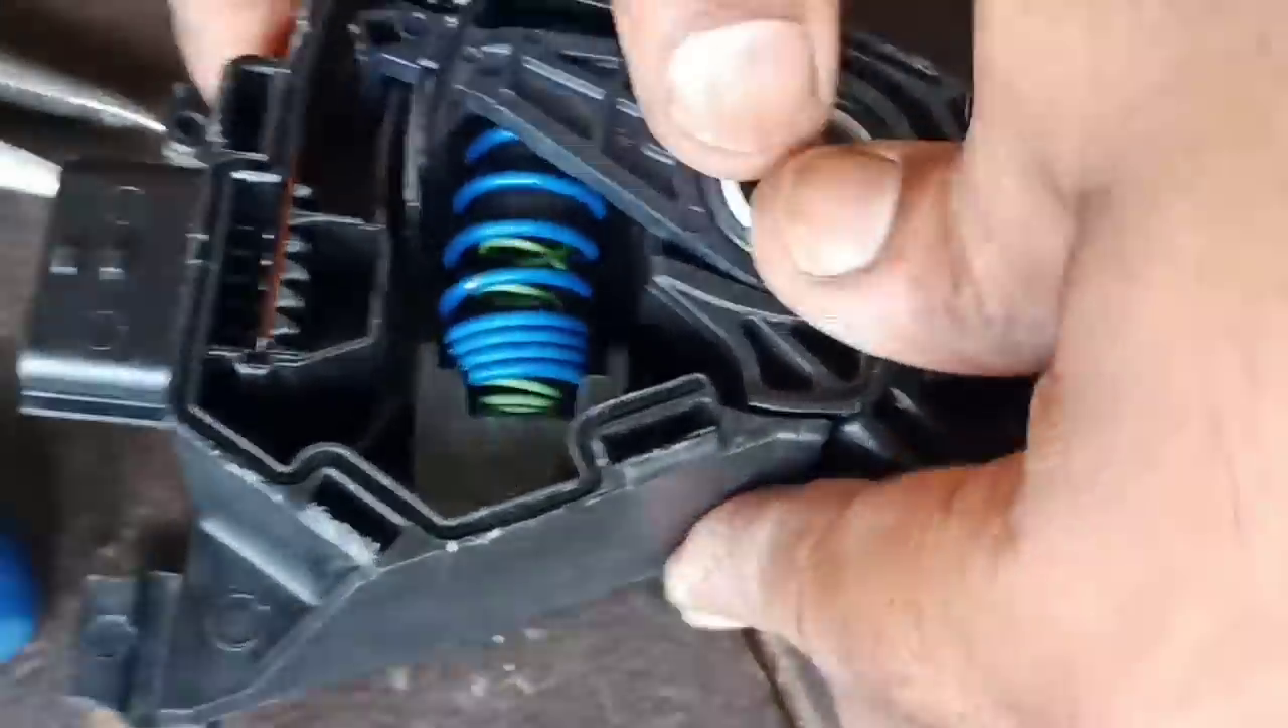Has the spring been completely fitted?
Yes.